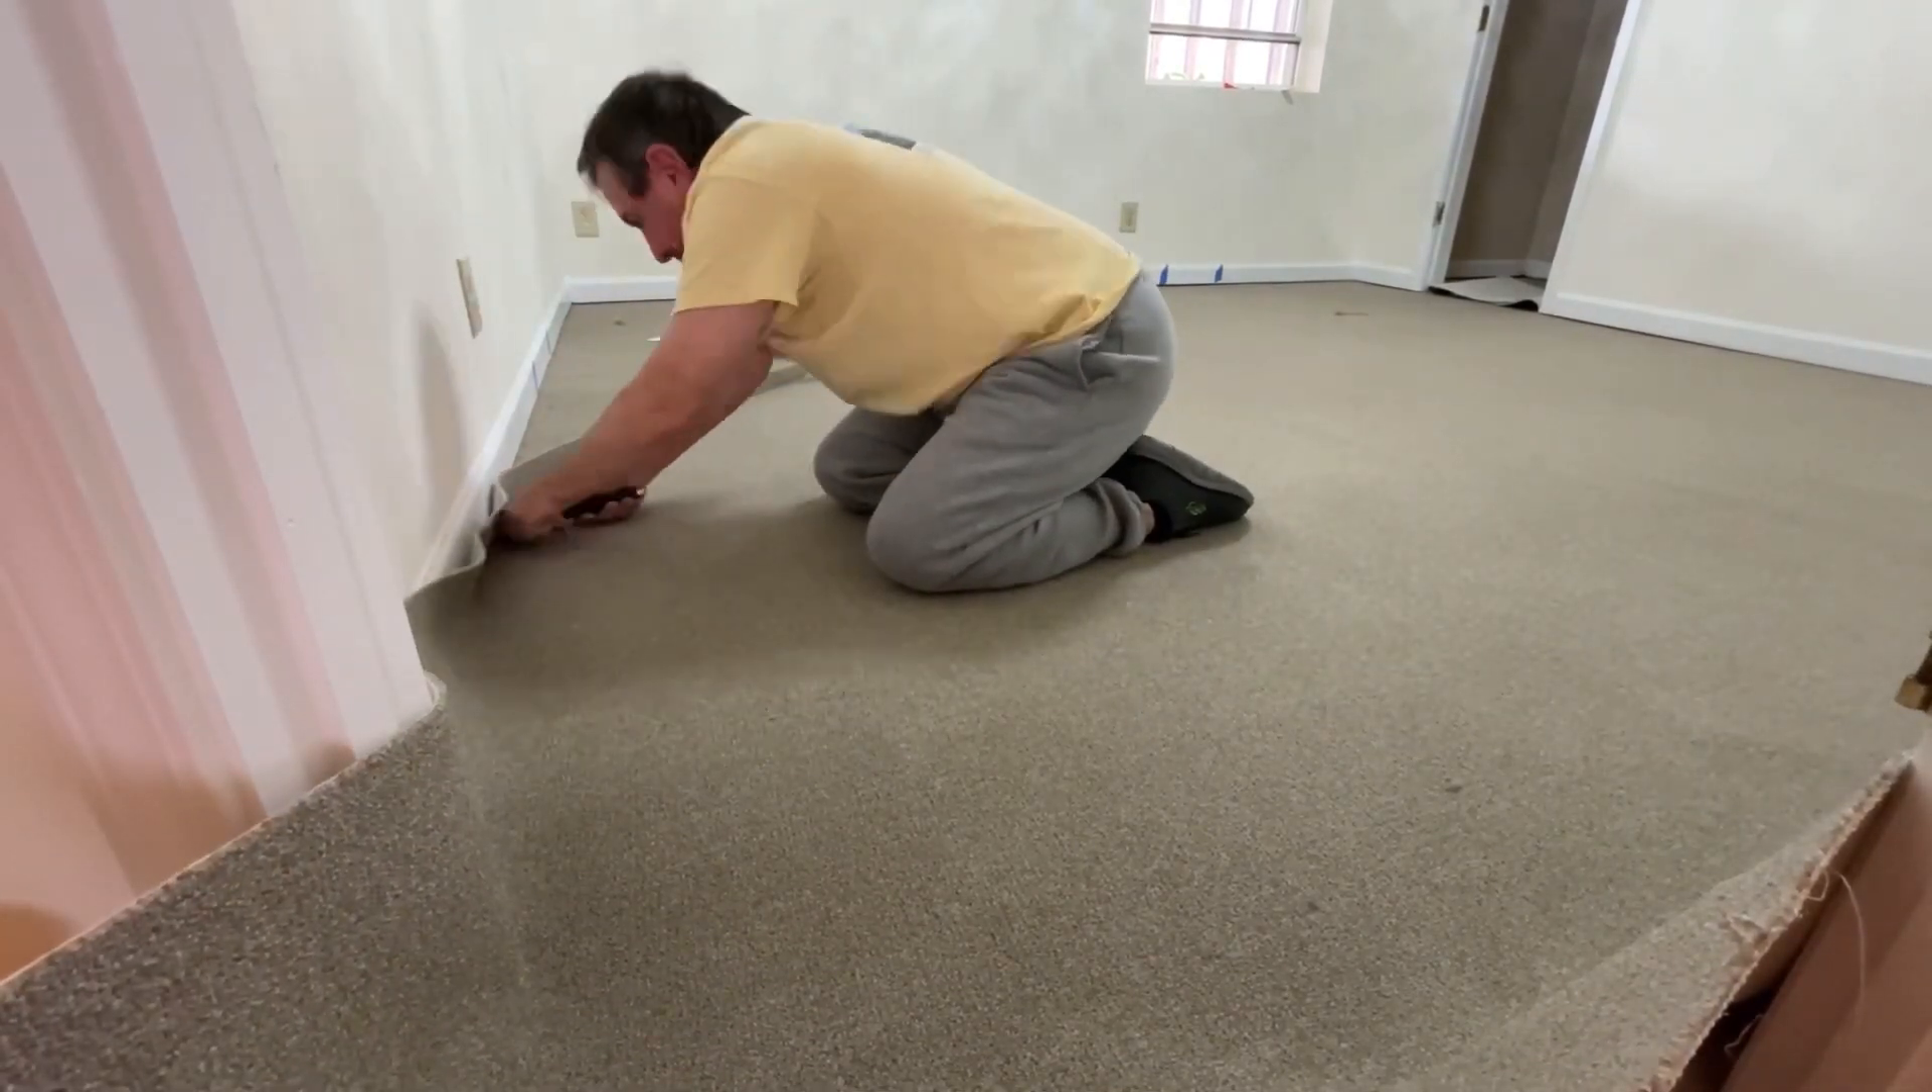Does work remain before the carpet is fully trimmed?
Yes.